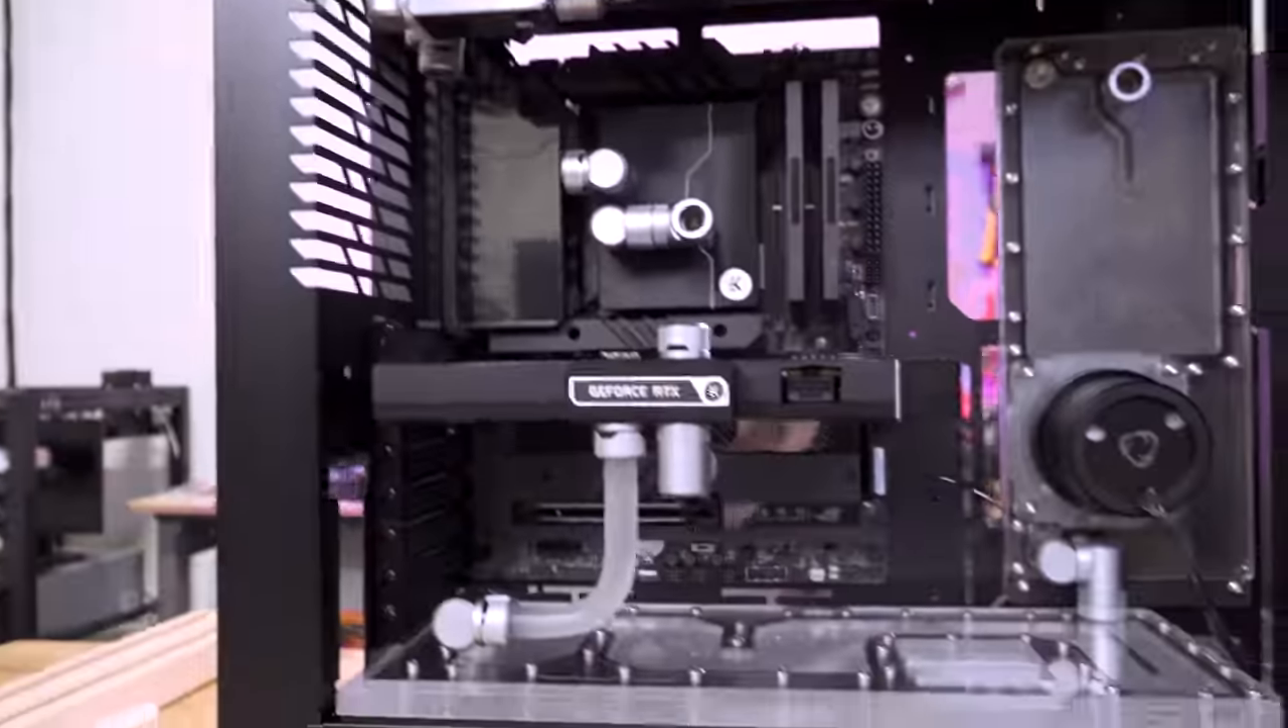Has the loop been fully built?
No.